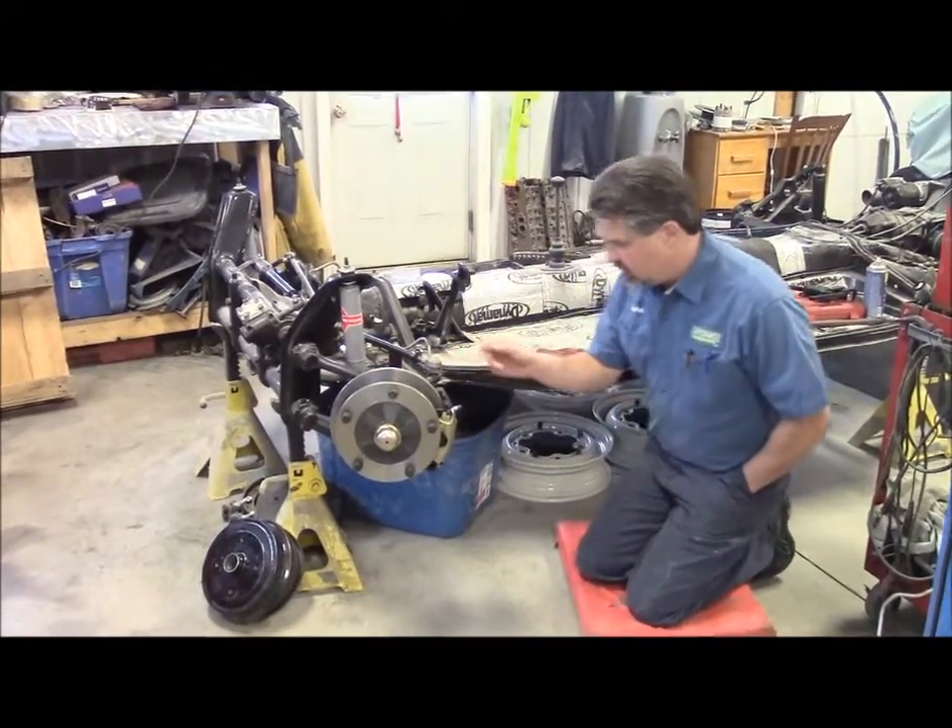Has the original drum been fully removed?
Yes.